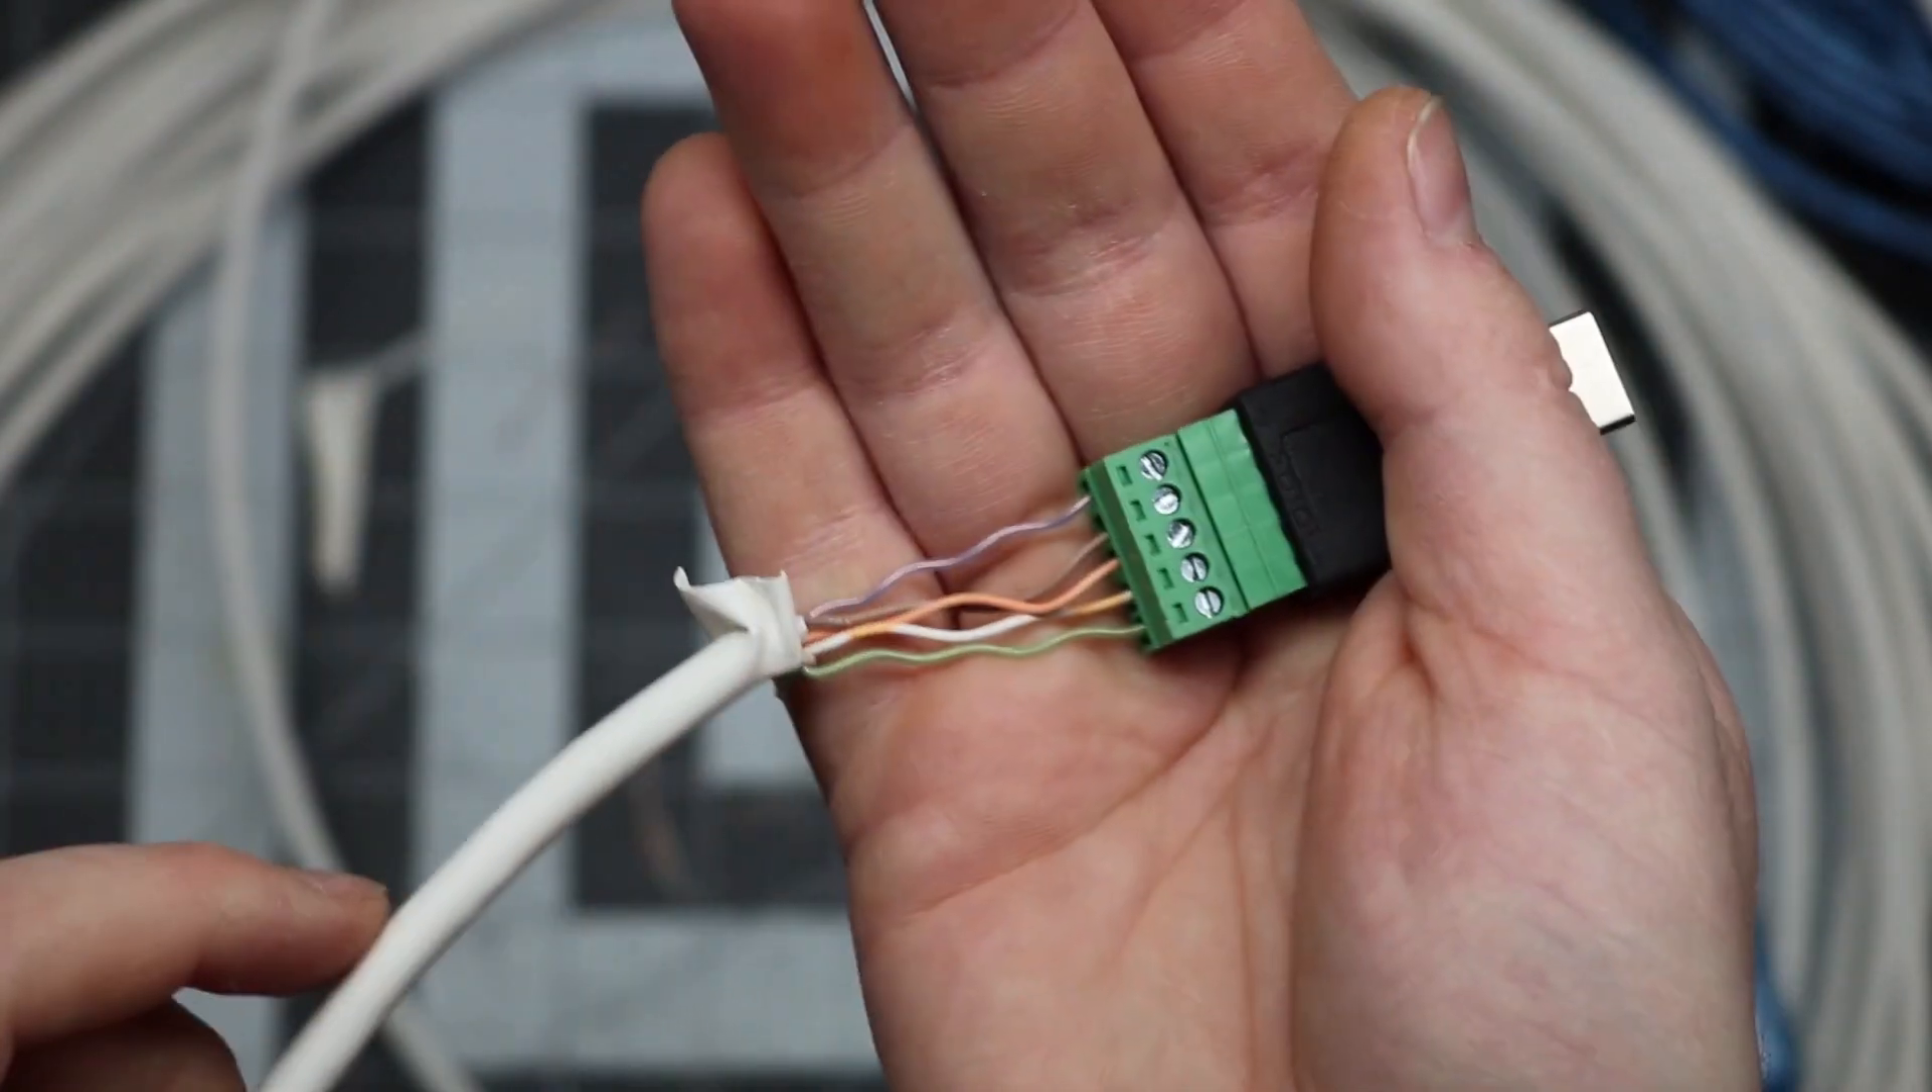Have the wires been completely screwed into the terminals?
Yes.